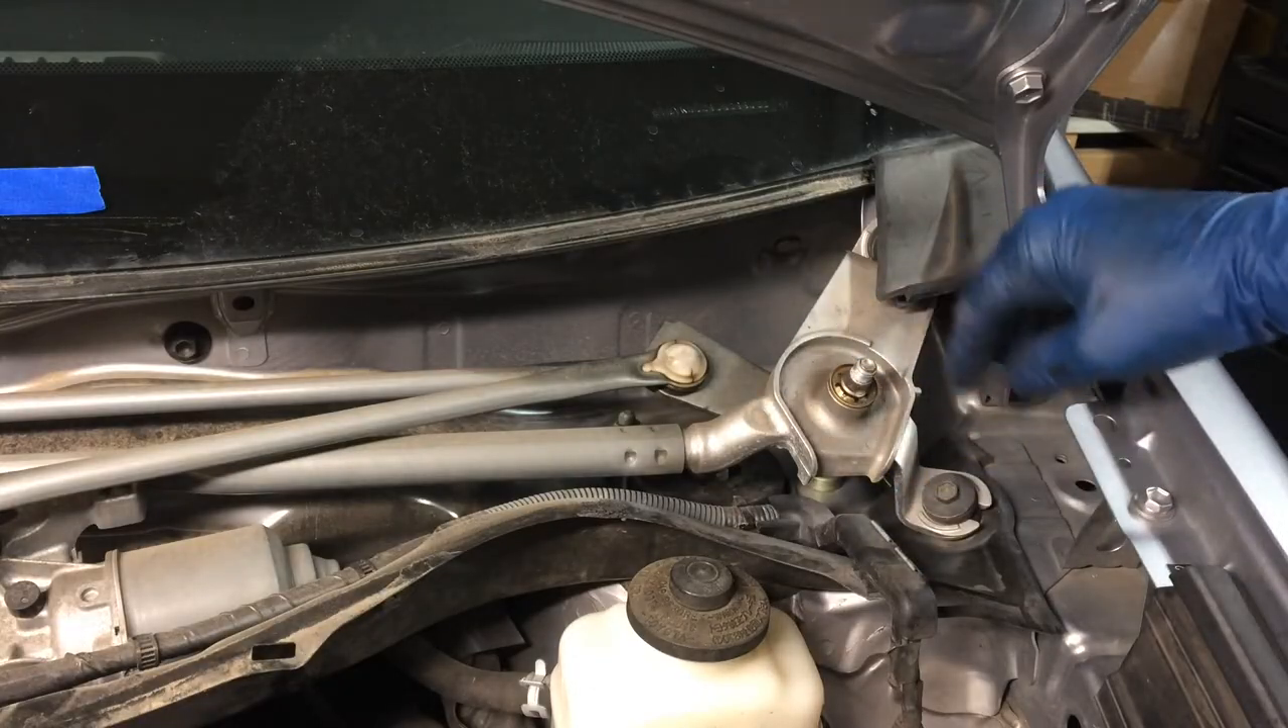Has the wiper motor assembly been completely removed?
No.